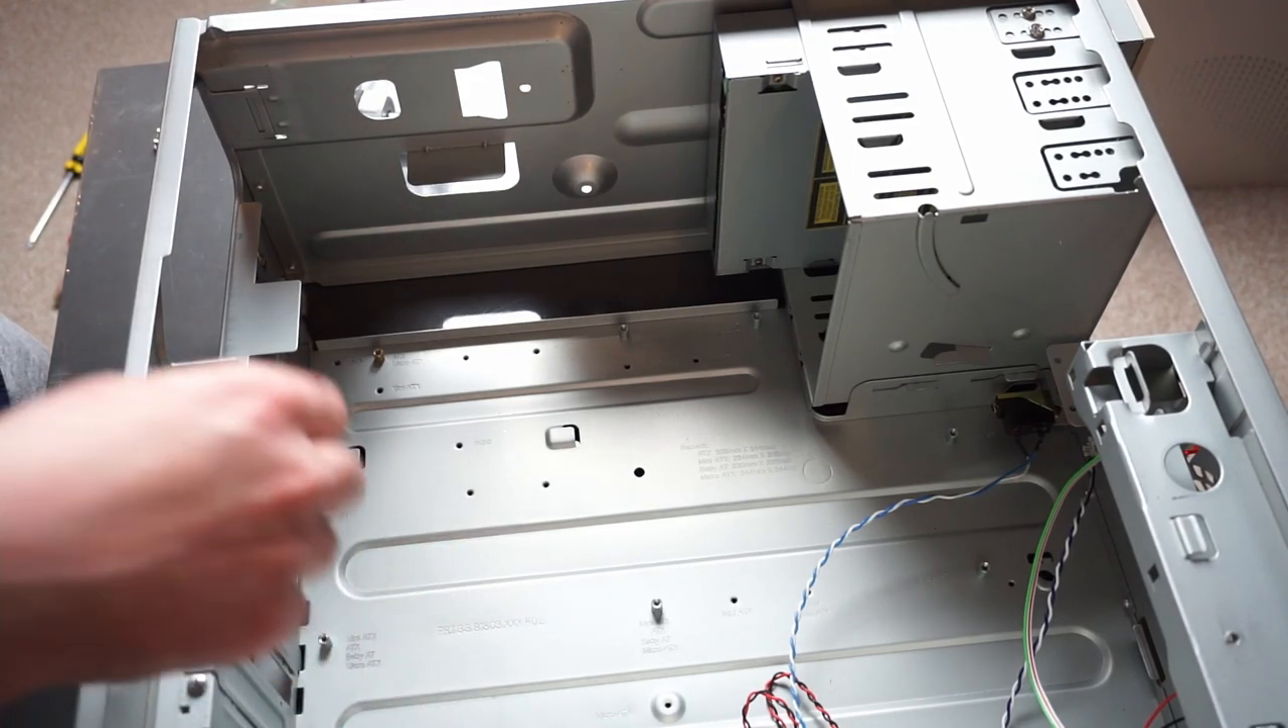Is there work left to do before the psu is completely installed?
Yes.